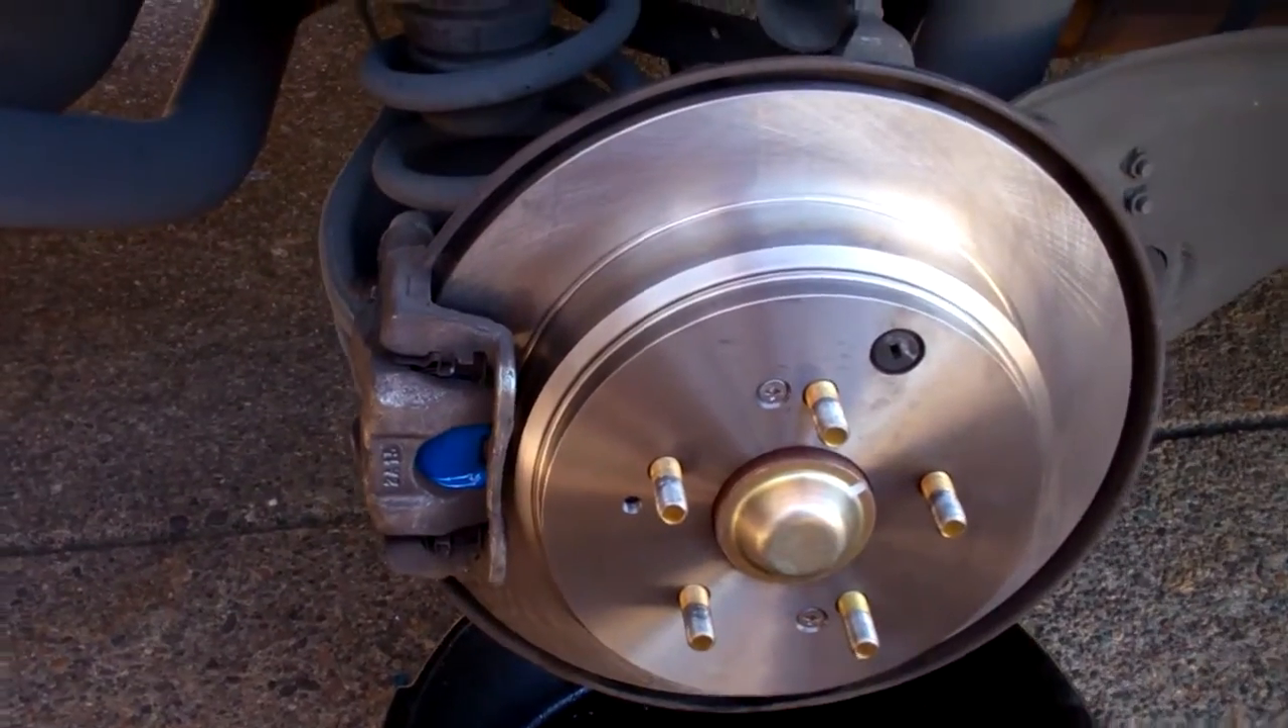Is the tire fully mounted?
No.